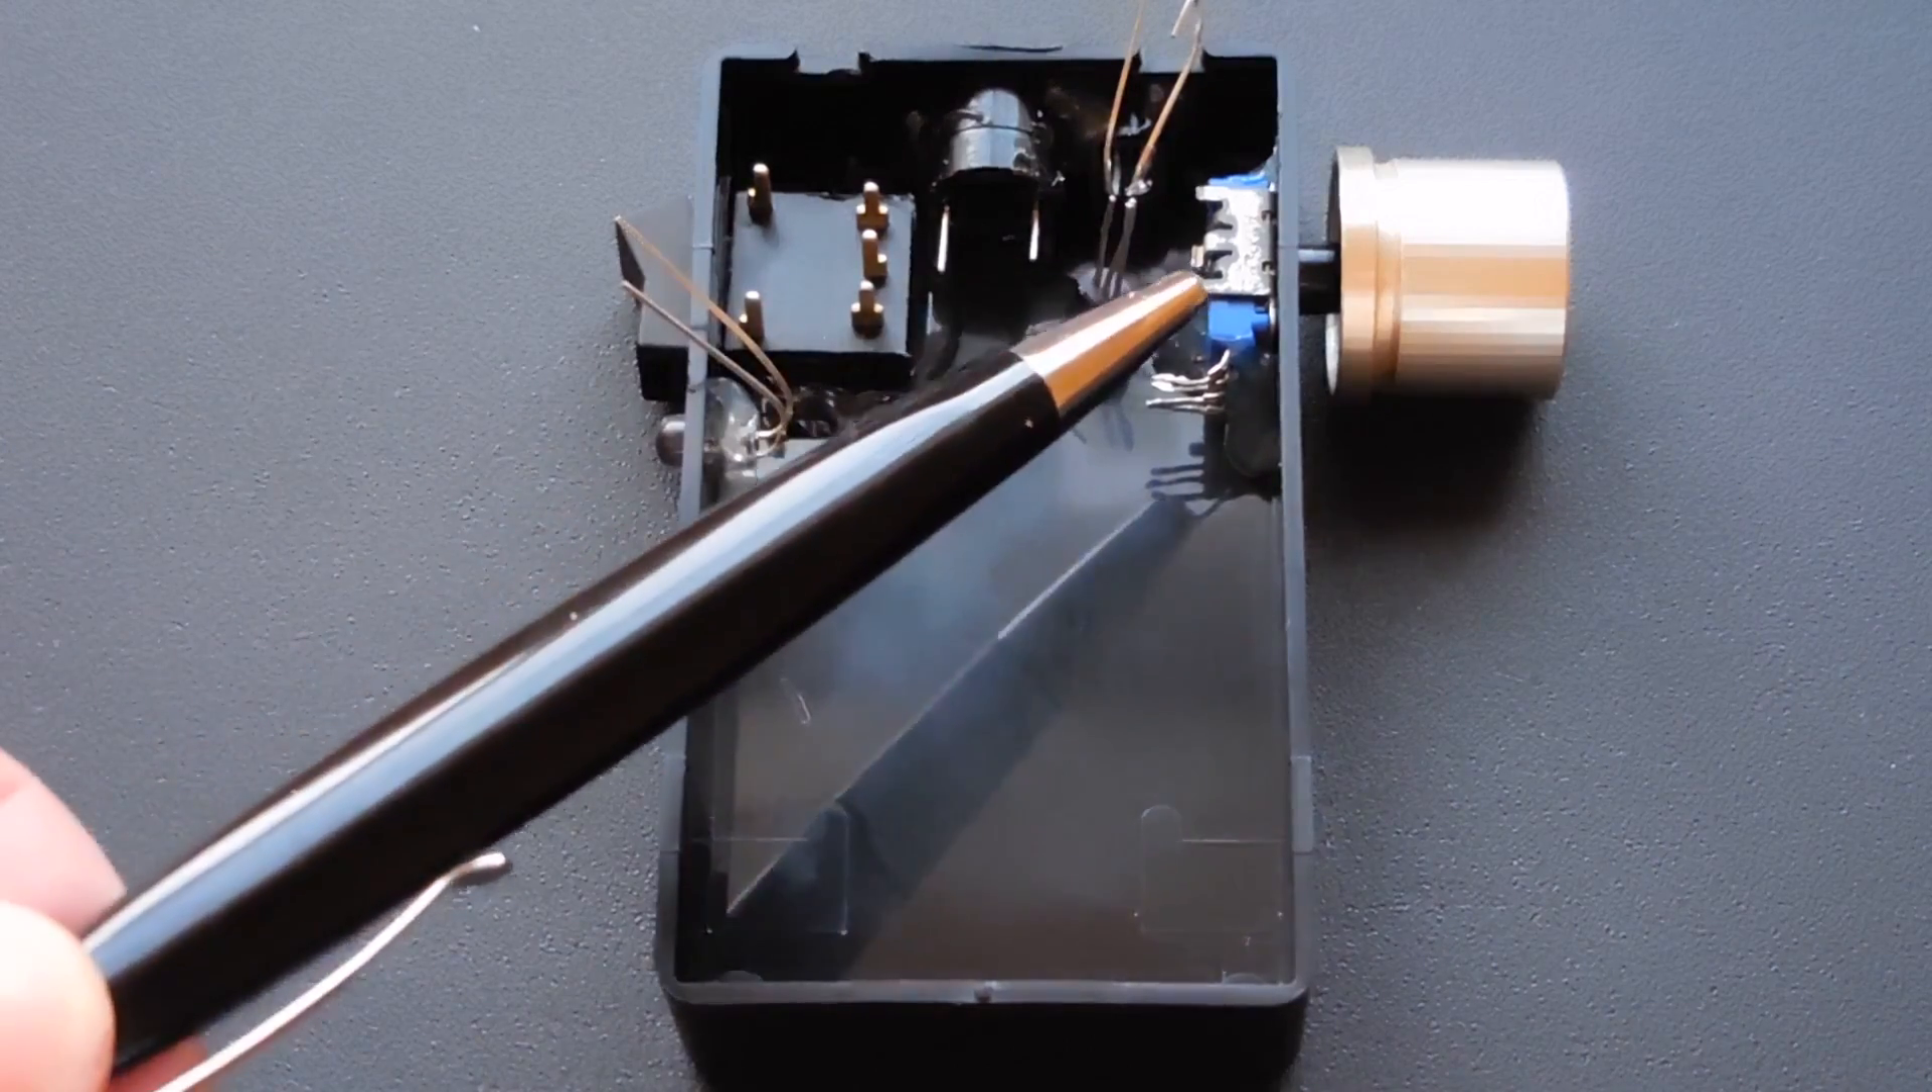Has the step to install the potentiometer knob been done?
Yes.